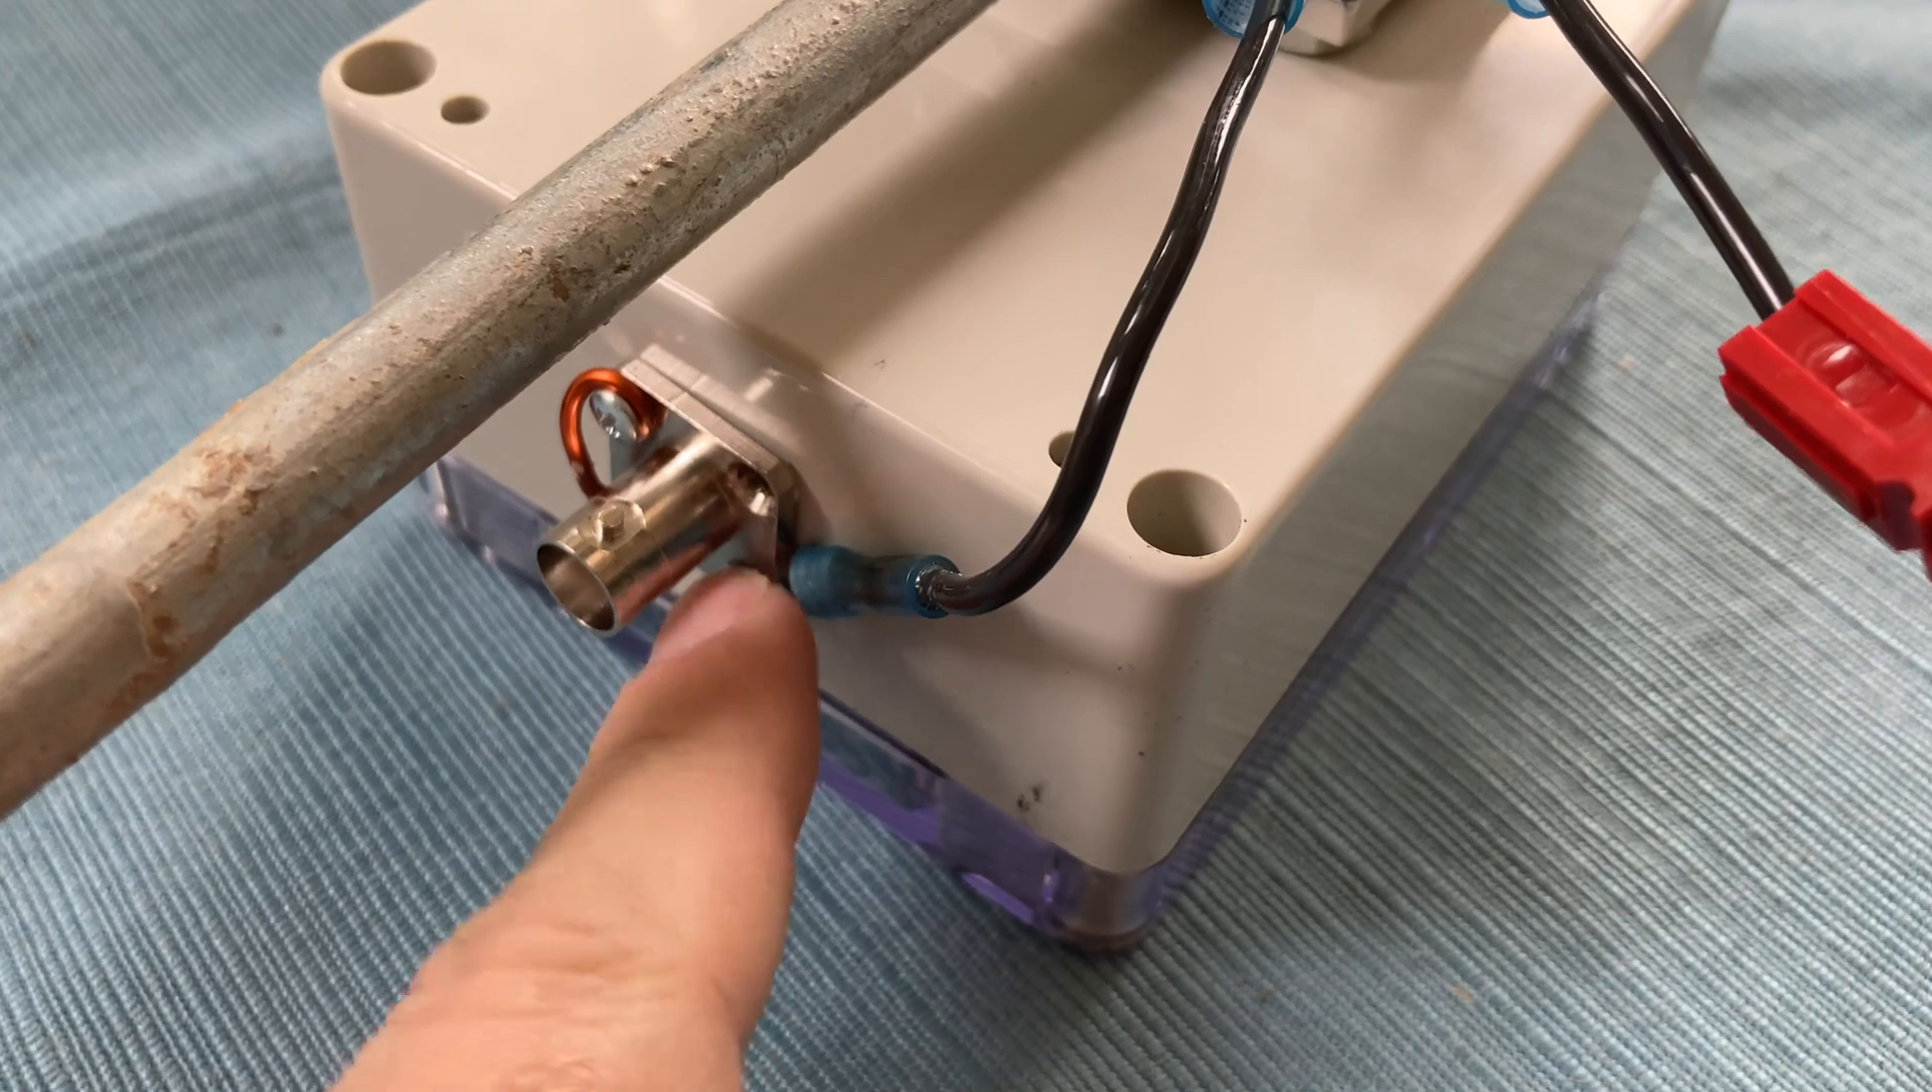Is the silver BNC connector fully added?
Yes.